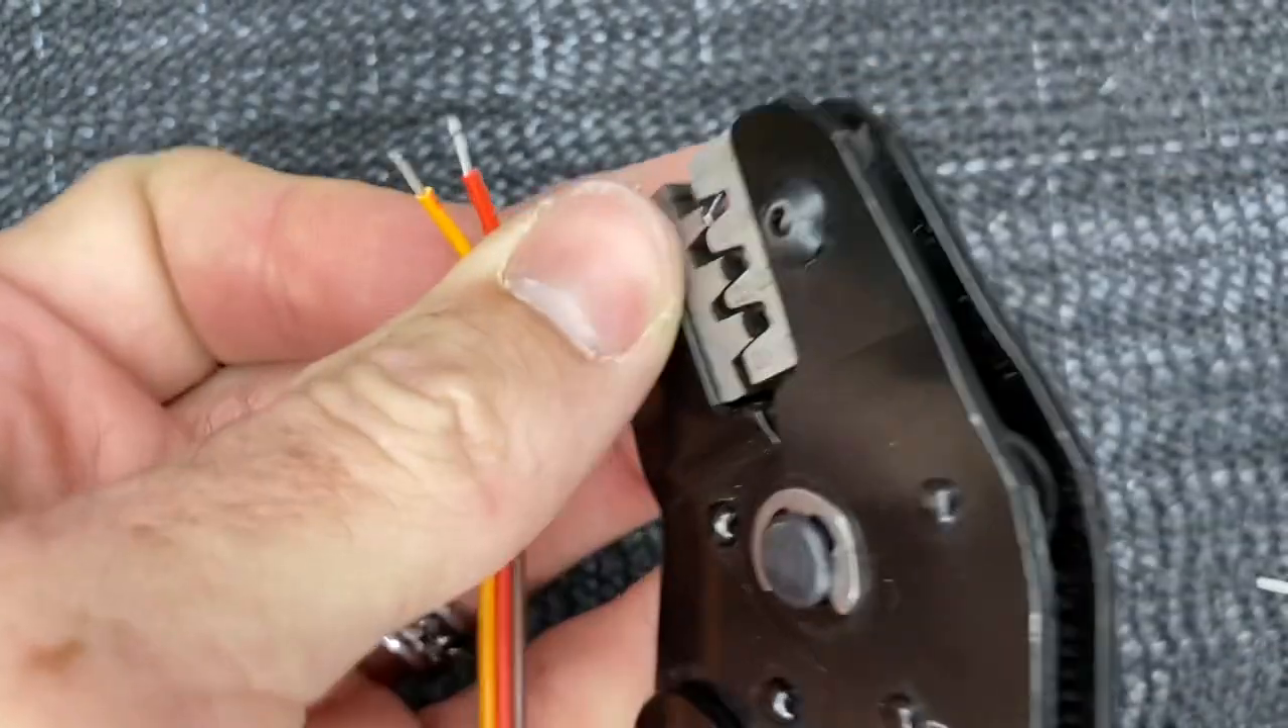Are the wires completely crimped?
No.